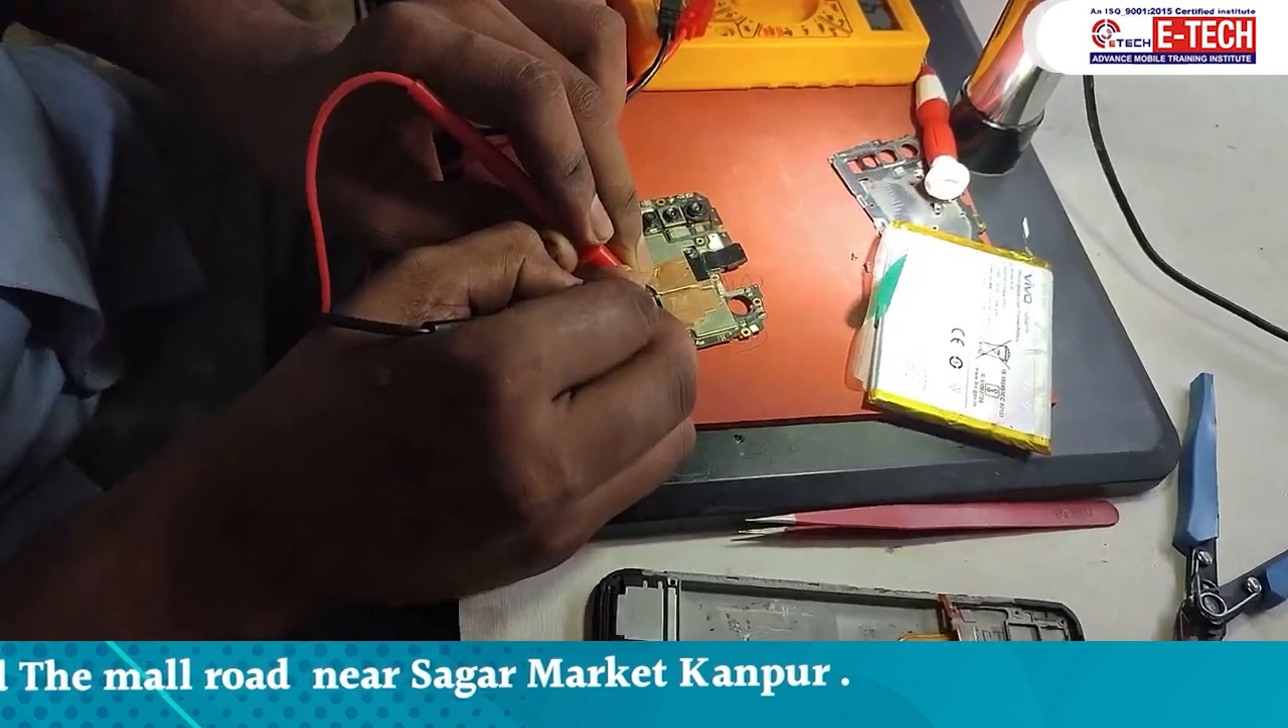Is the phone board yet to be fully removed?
No.